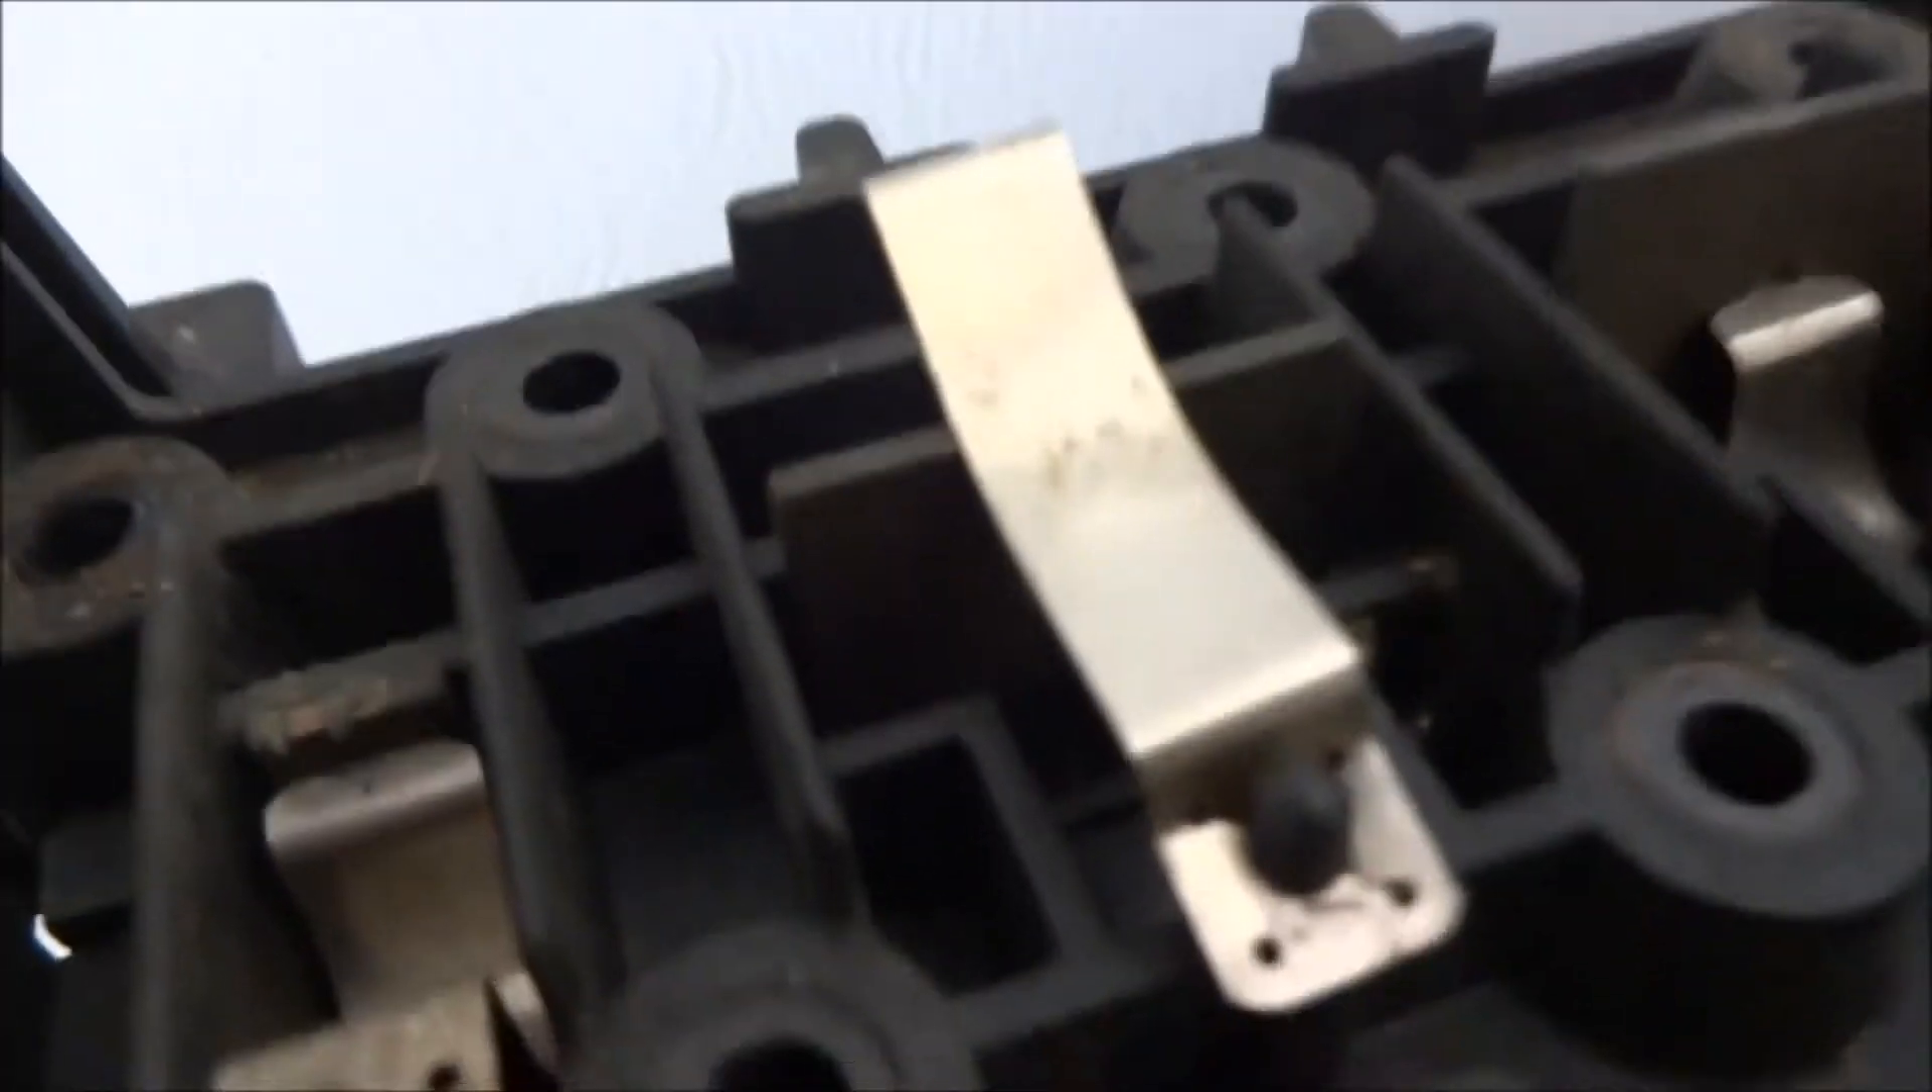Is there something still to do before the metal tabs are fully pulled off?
Yes.